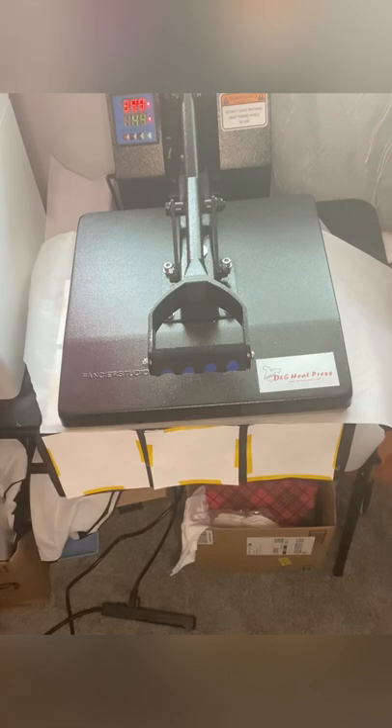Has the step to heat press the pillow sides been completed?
No.